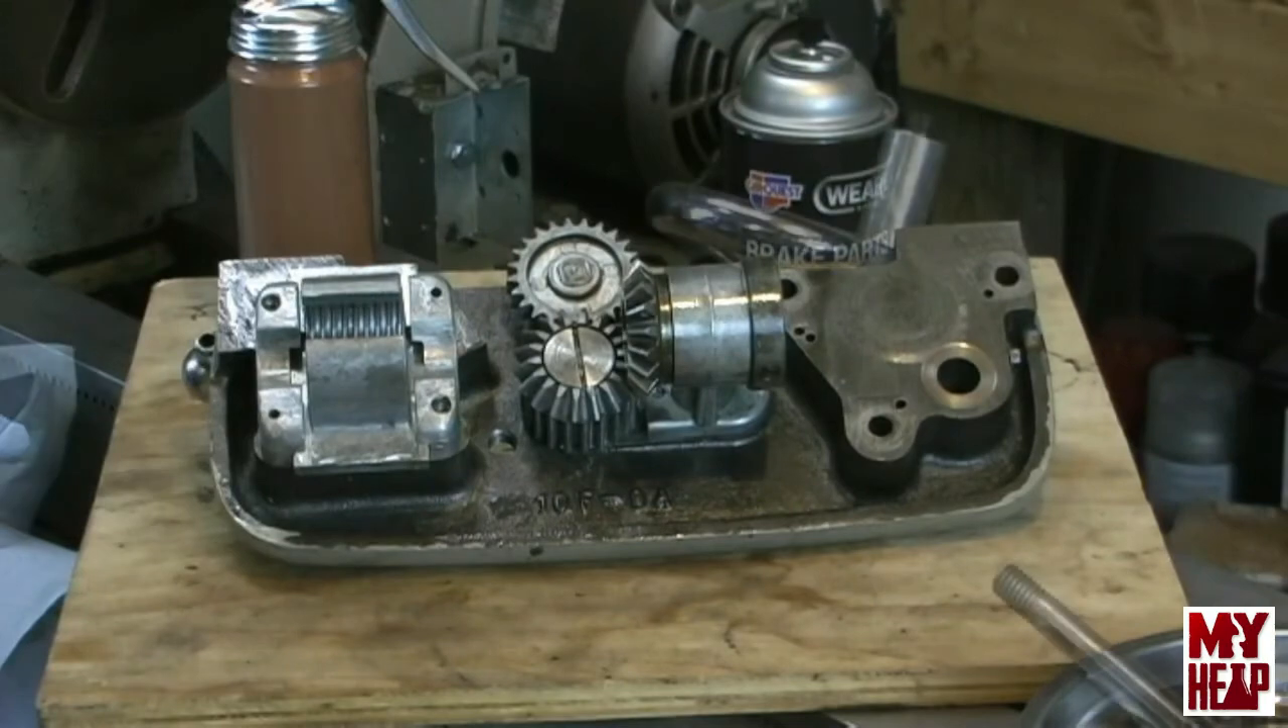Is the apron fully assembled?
No.